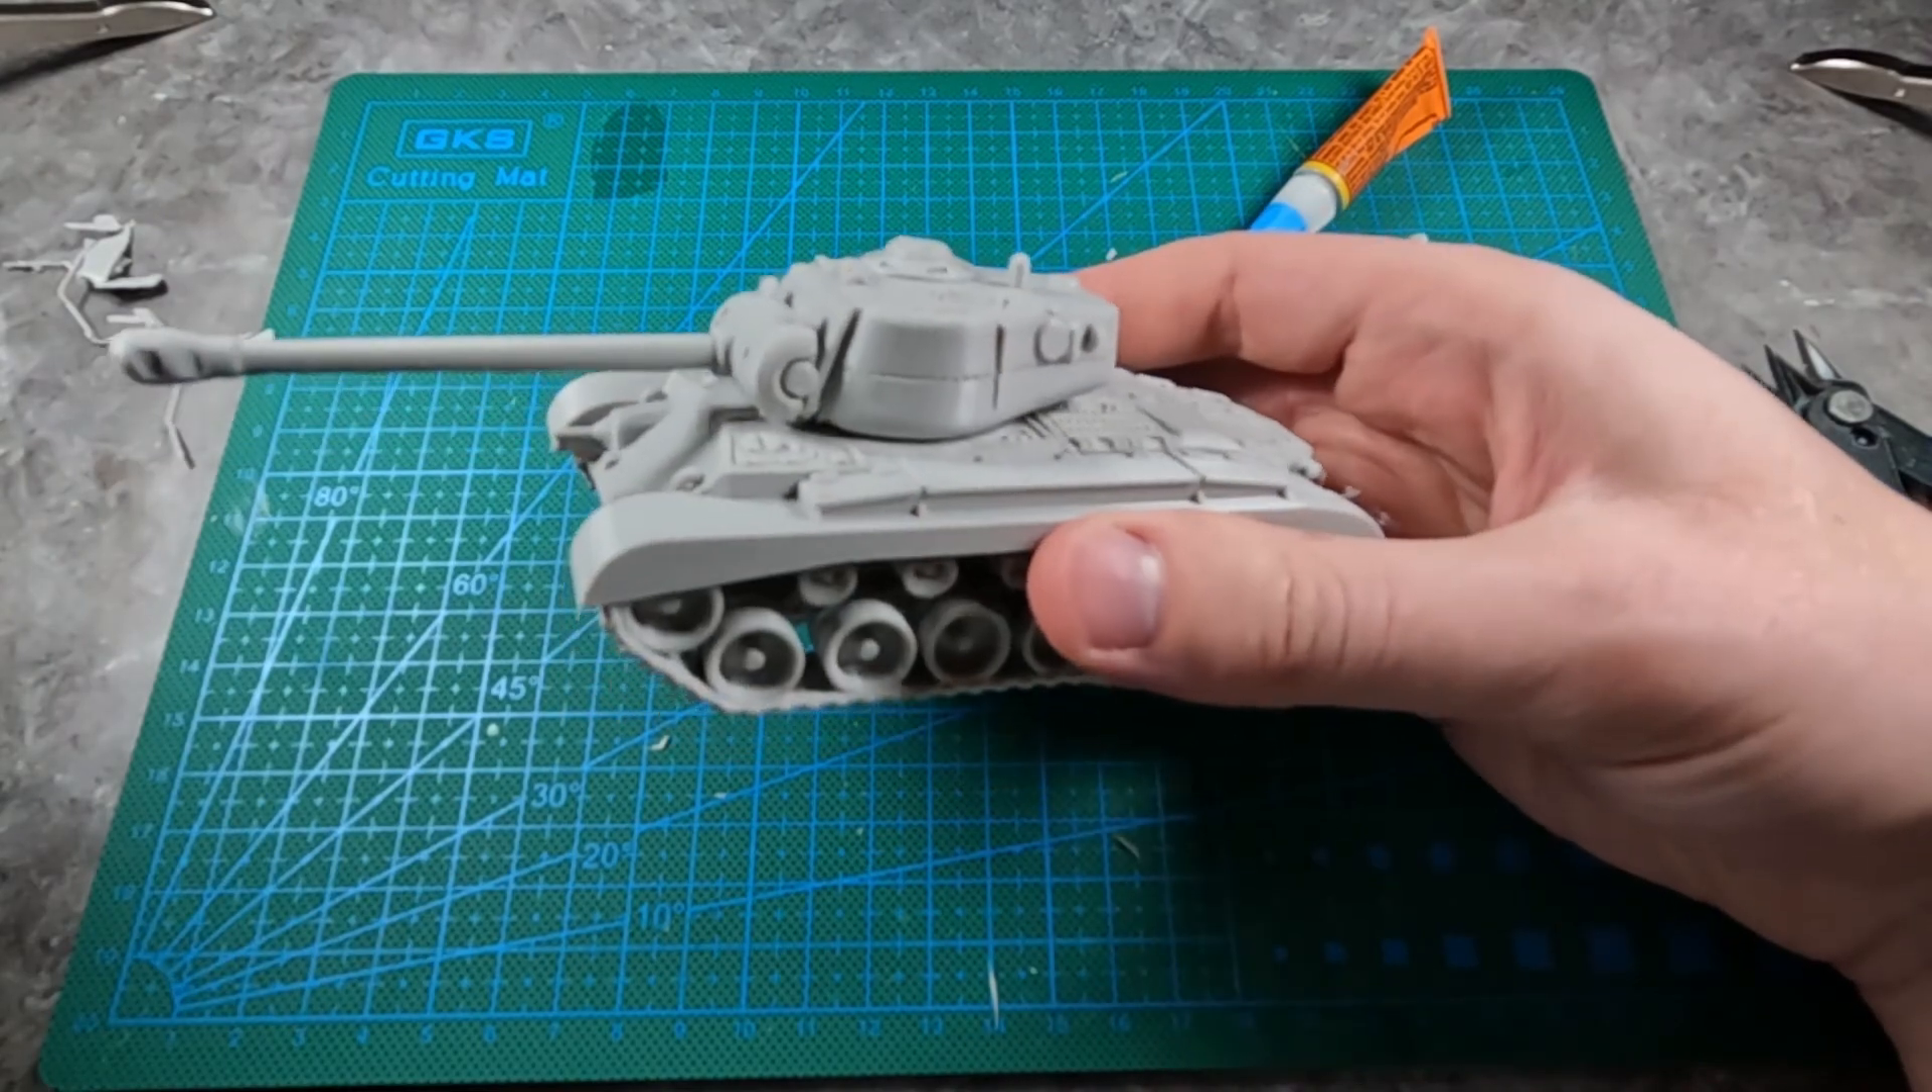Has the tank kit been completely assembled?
Yes.